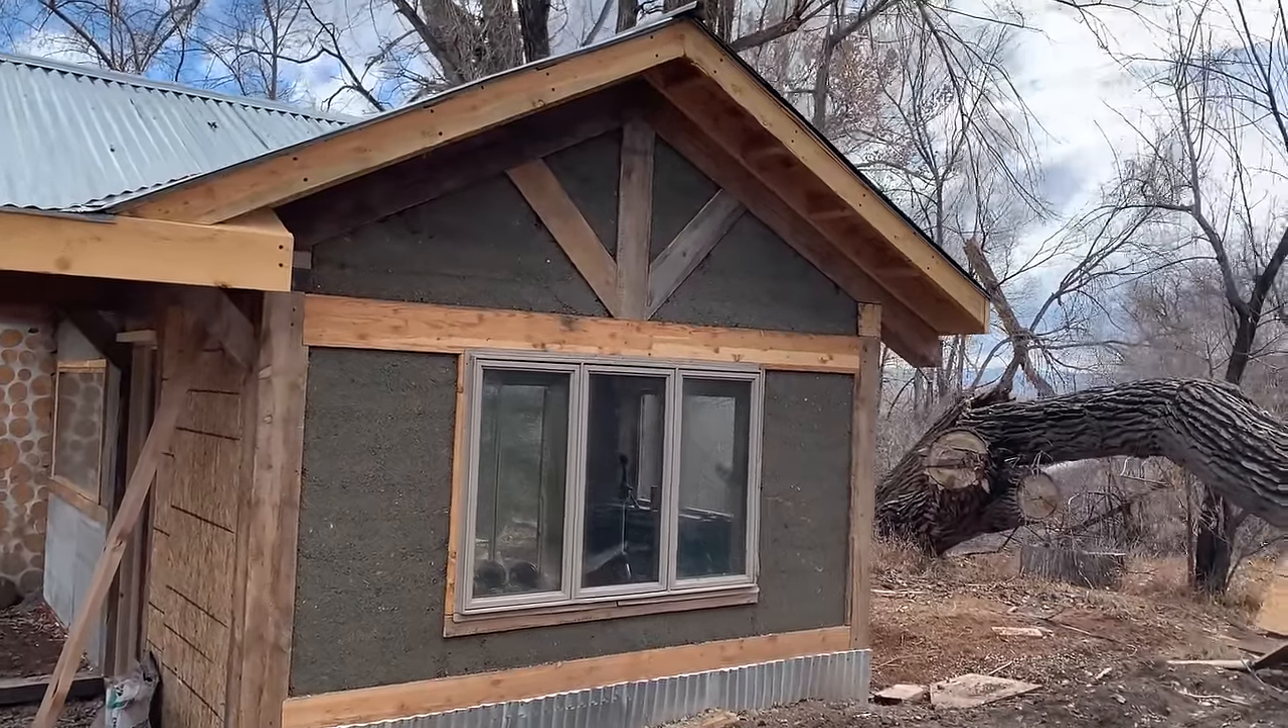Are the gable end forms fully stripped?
Yes.